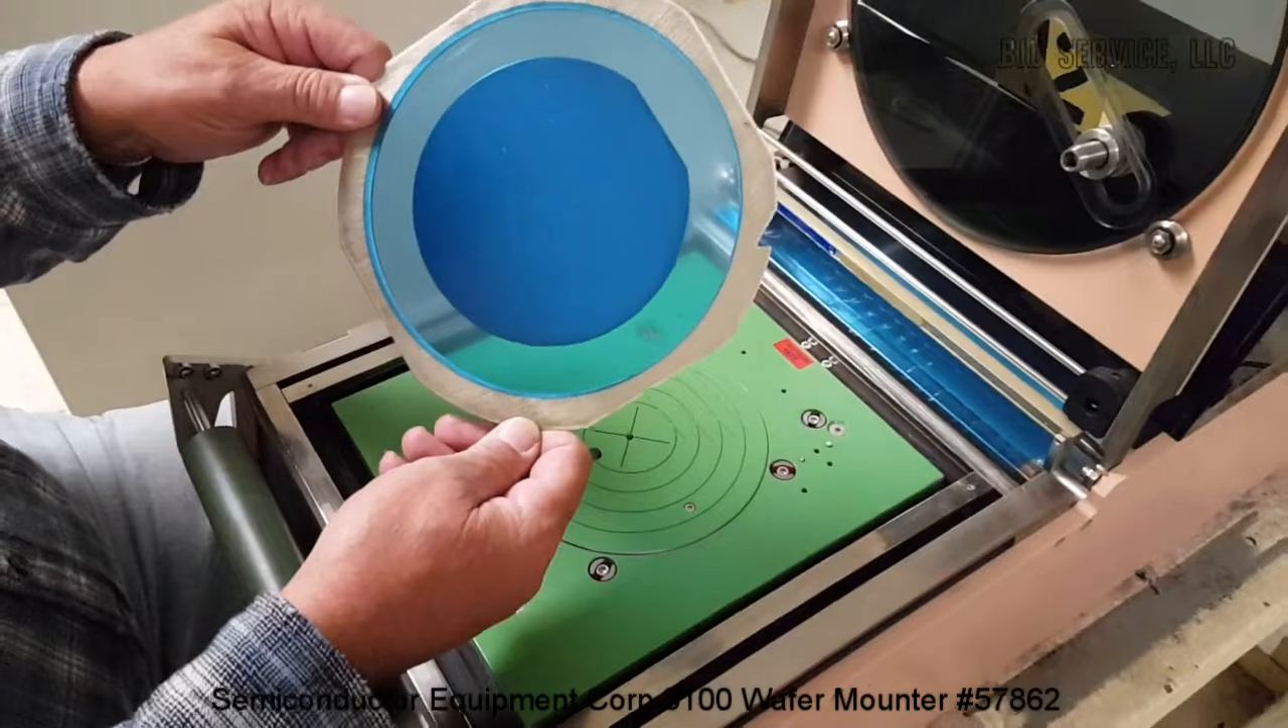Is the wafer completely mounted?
Yes.